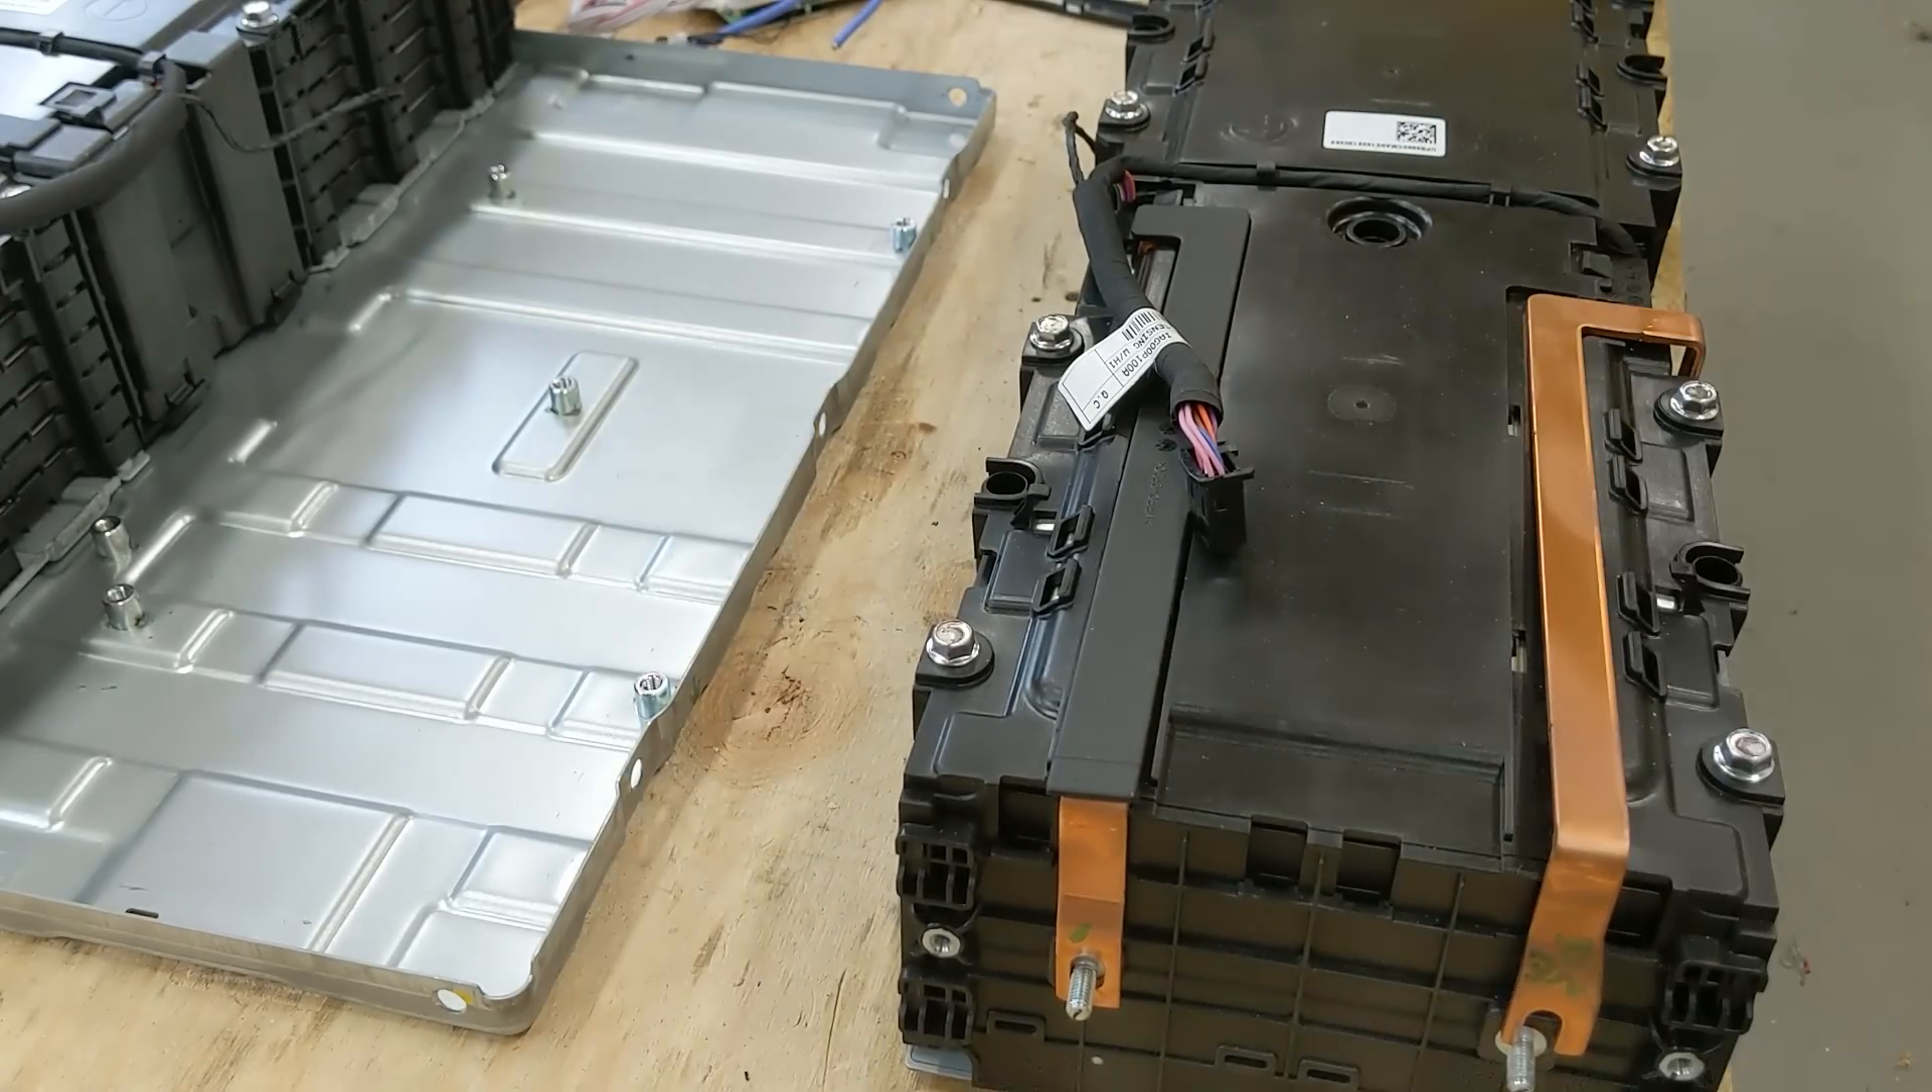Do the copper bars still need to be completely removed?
Yes.